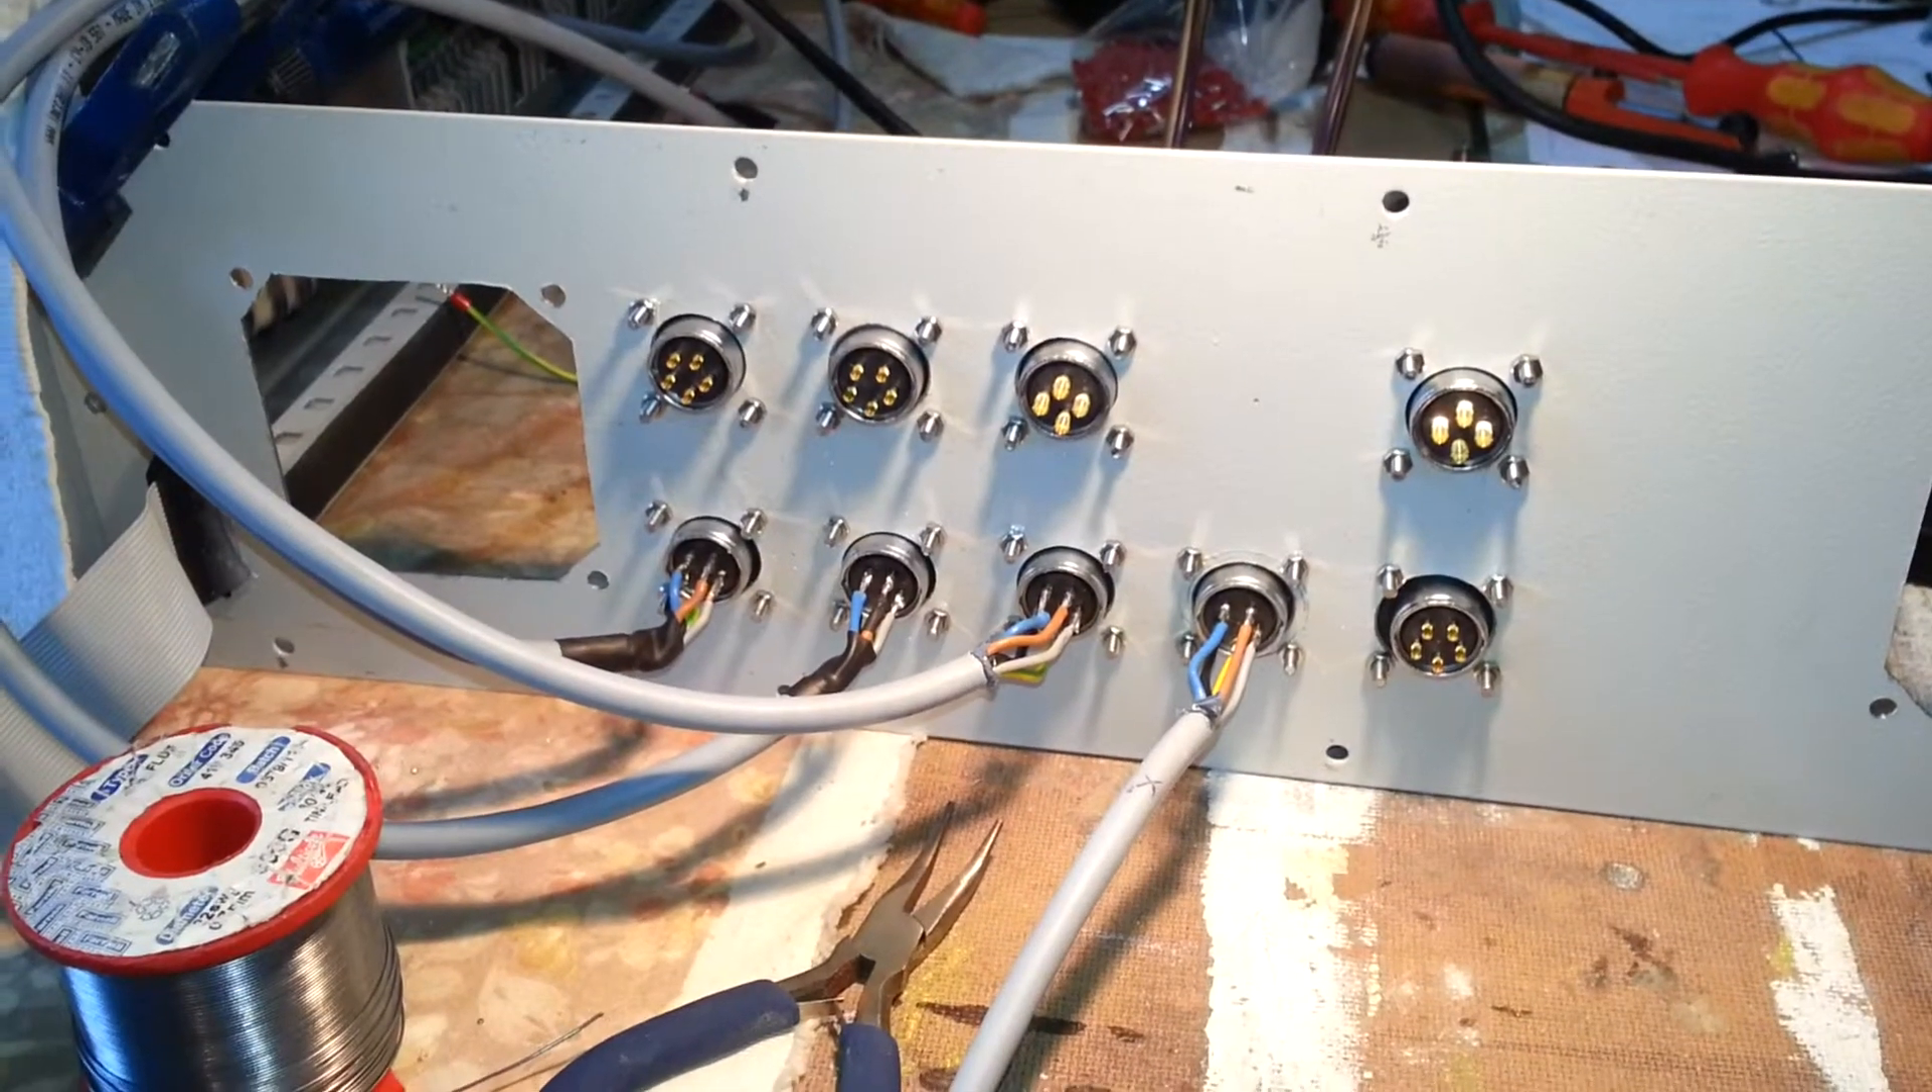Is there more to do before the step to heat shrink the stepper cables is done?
Yes.